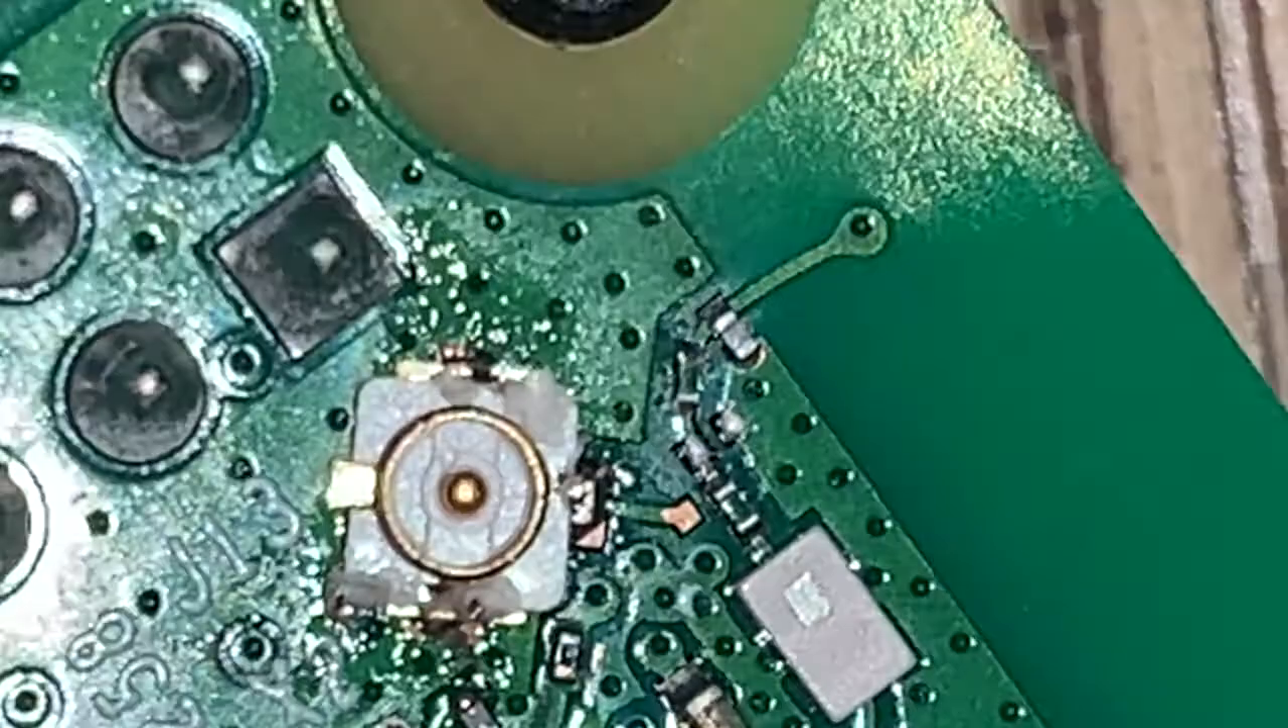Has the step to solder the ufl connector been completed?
Yes.